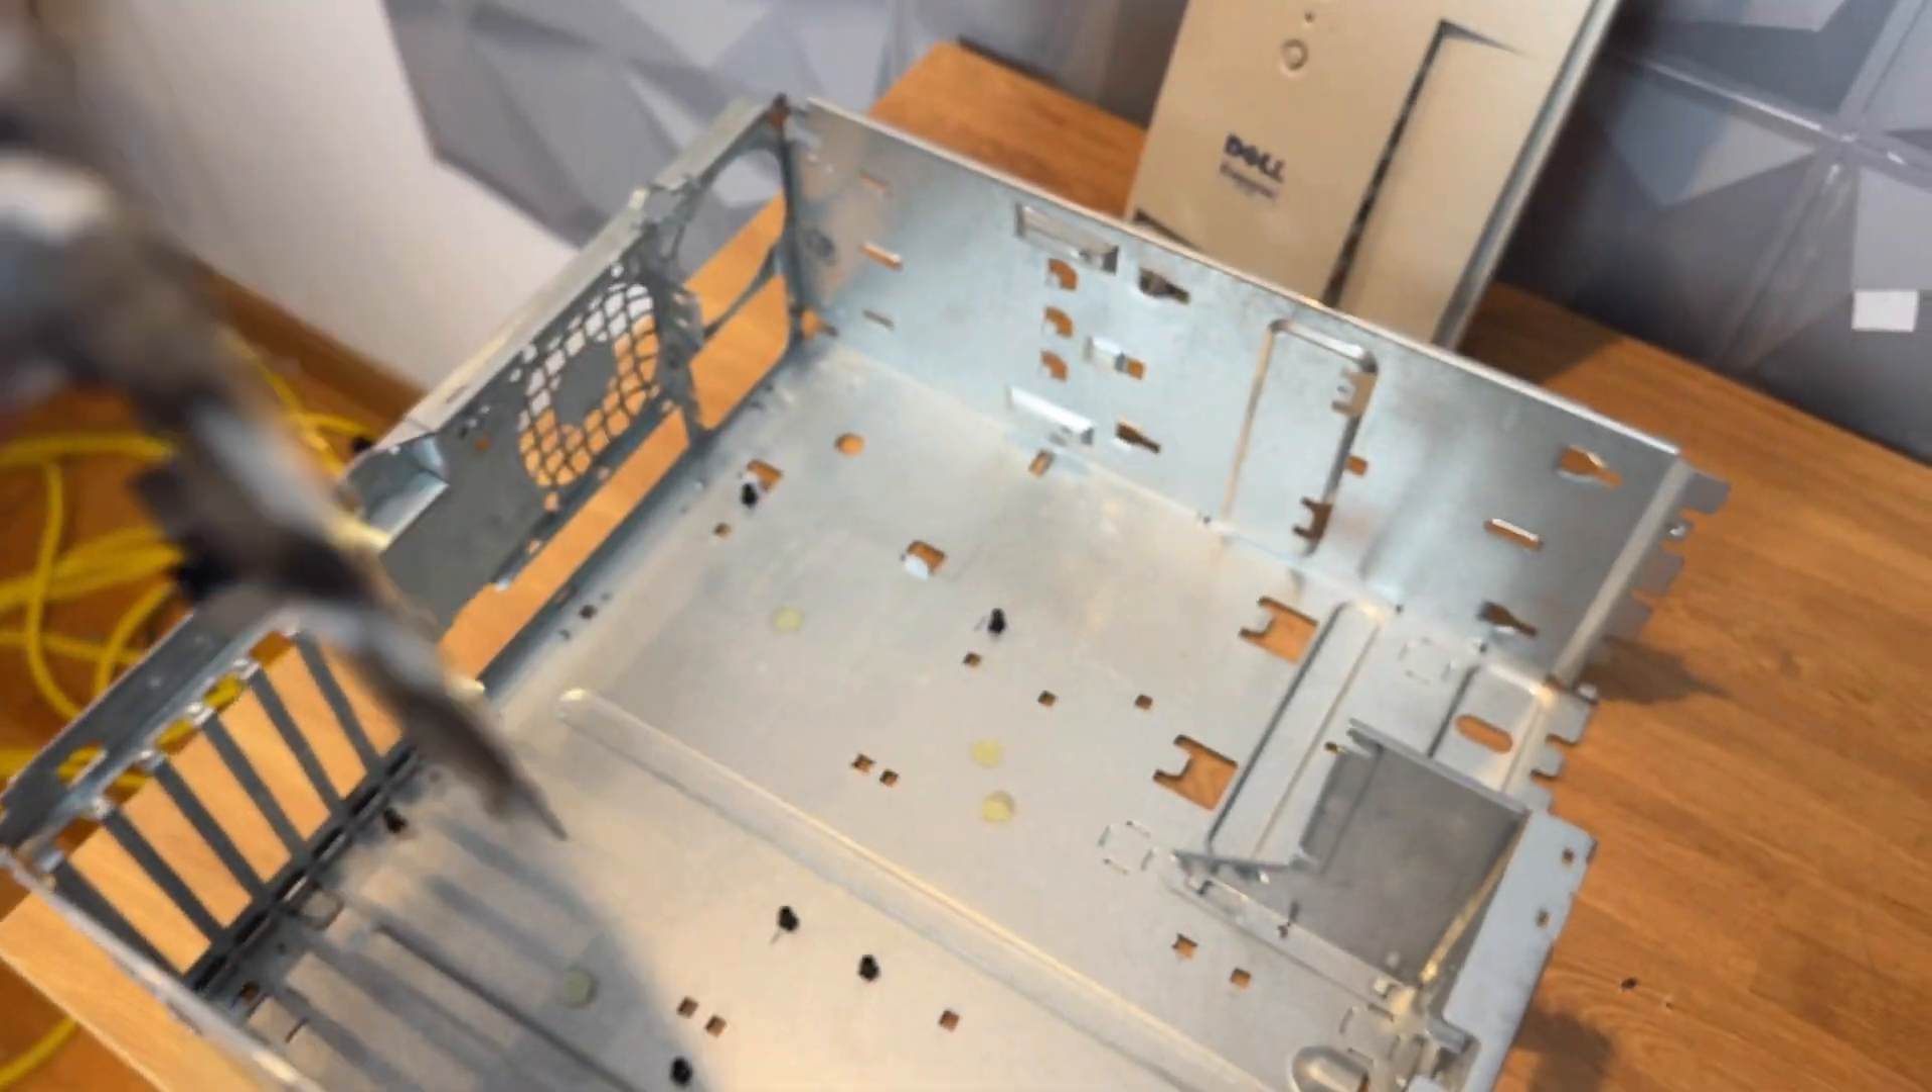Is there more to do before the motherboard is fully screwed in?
Yes.